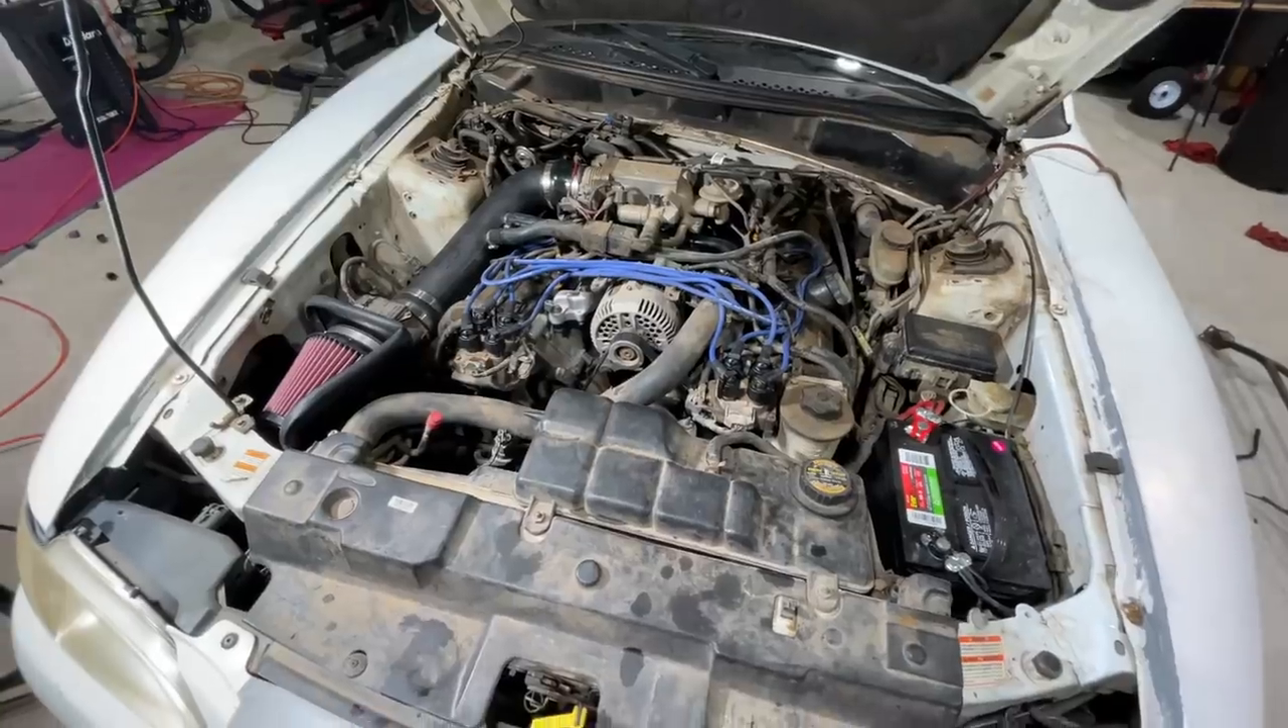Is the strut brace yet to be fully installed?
Yes.